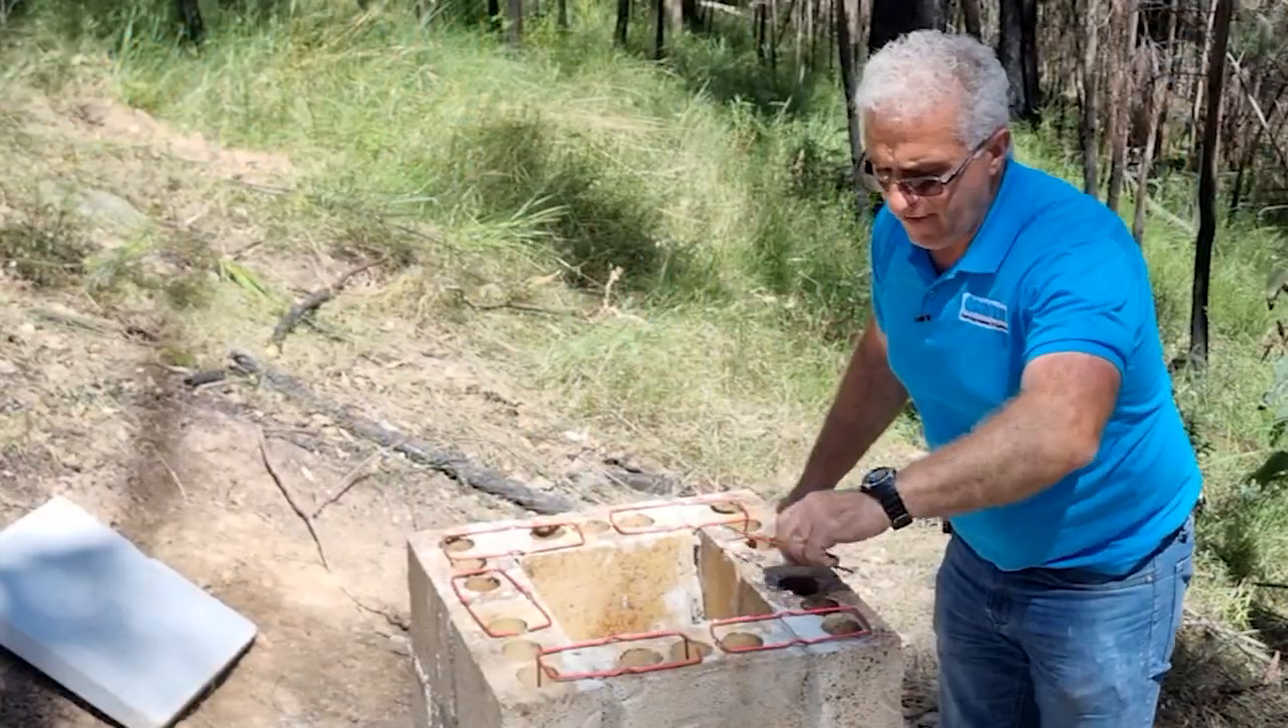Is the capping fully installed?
No.